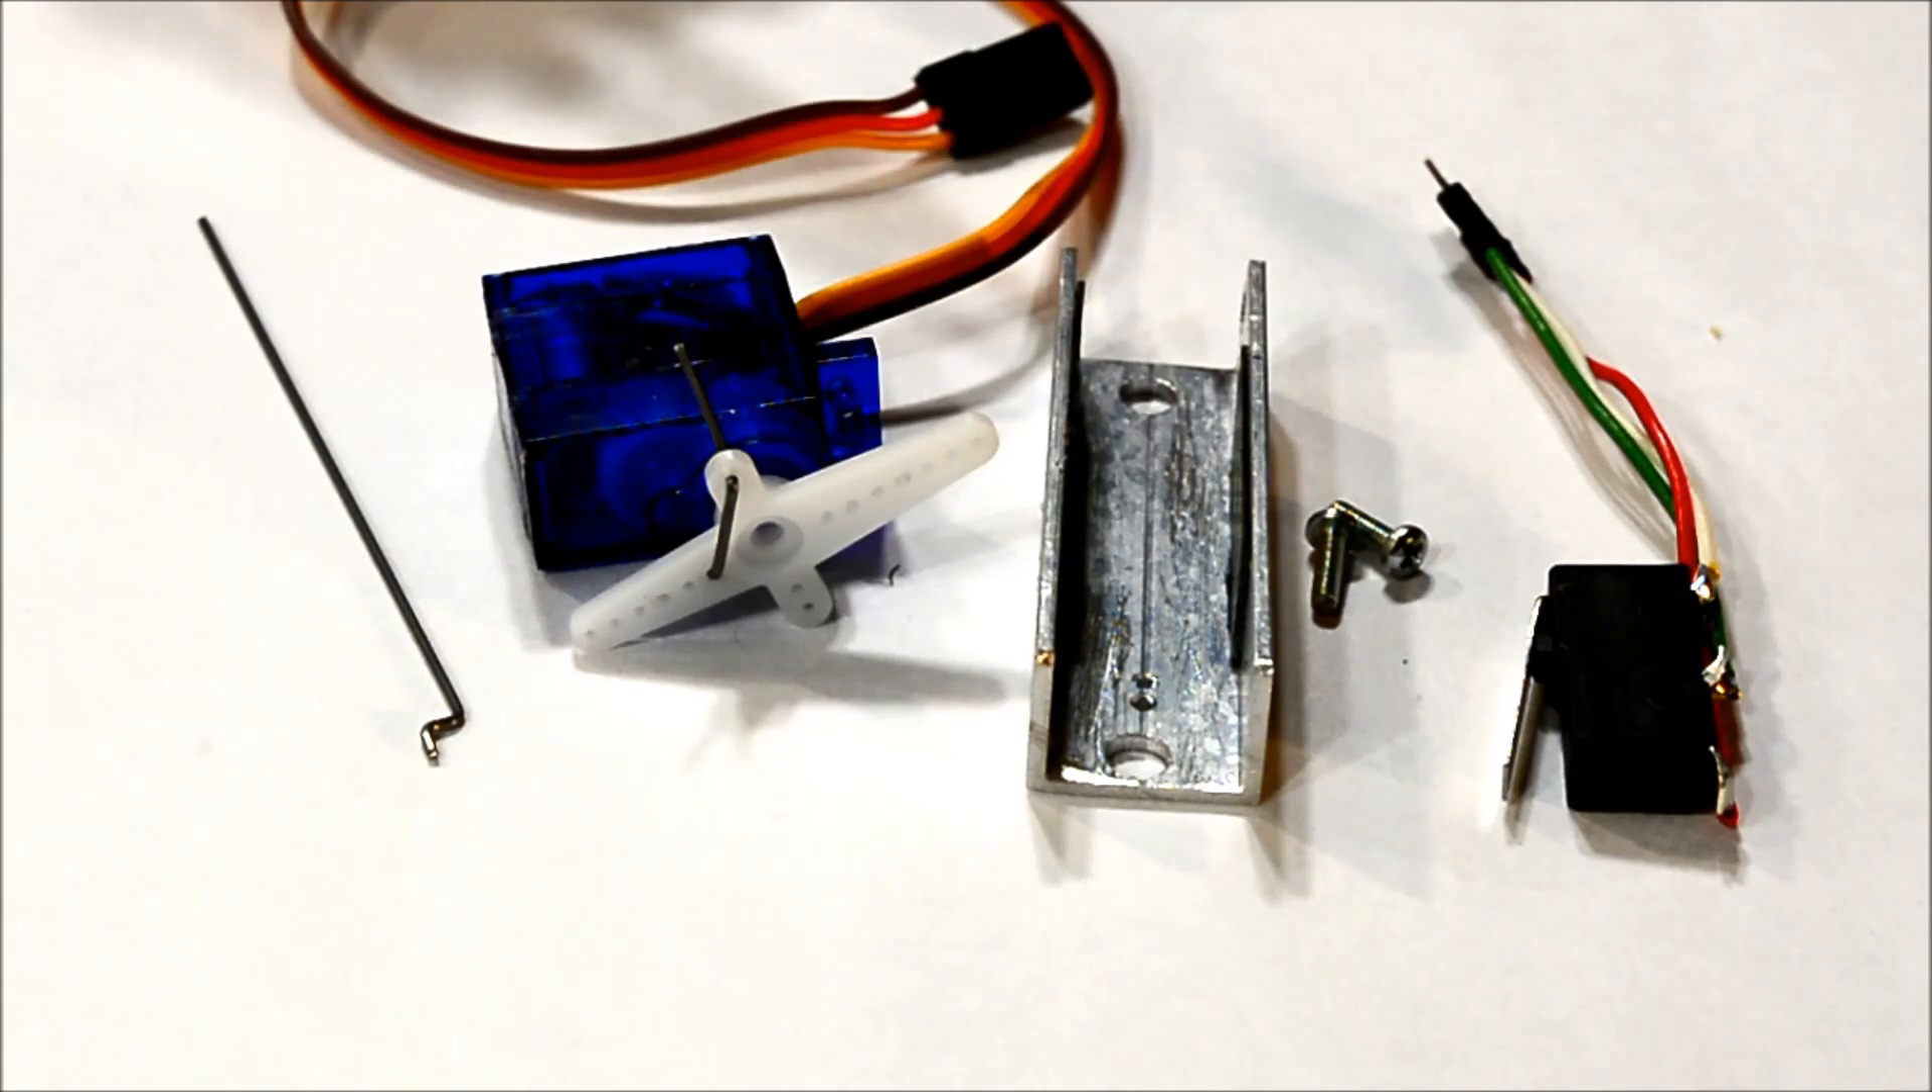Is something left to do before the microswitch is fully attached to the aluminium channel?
Yes.